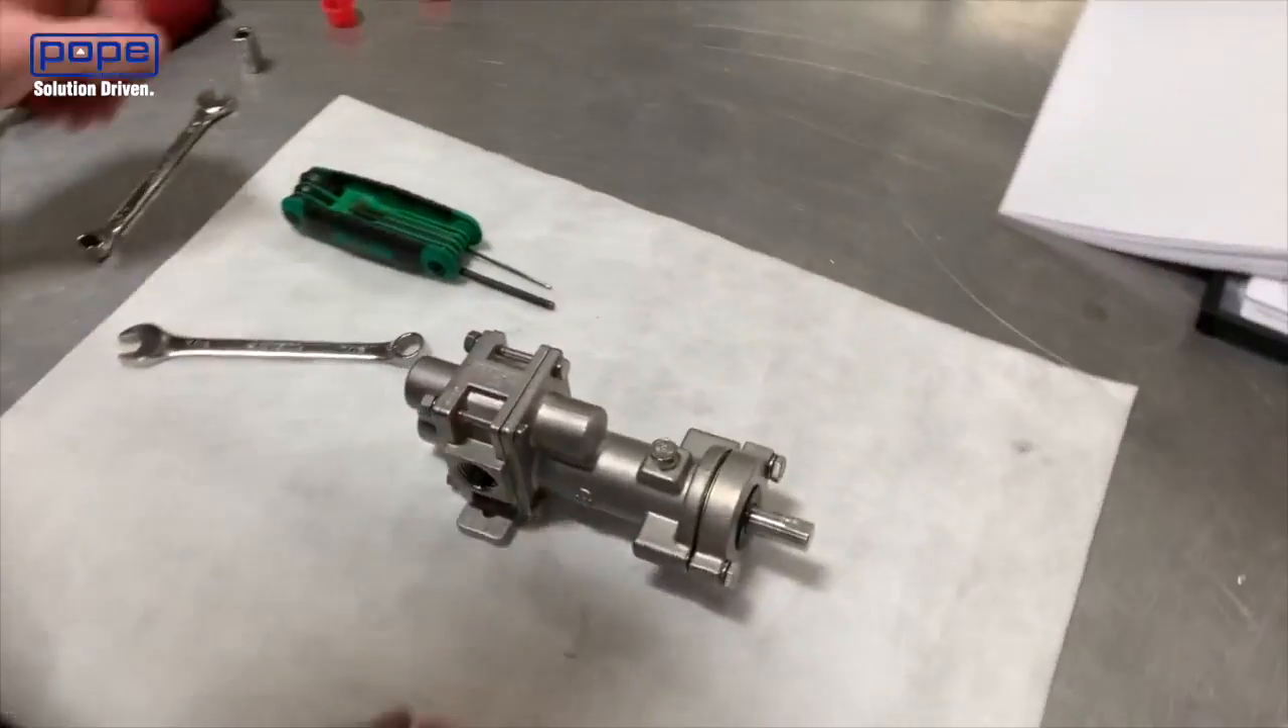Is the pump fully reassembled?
Yes.